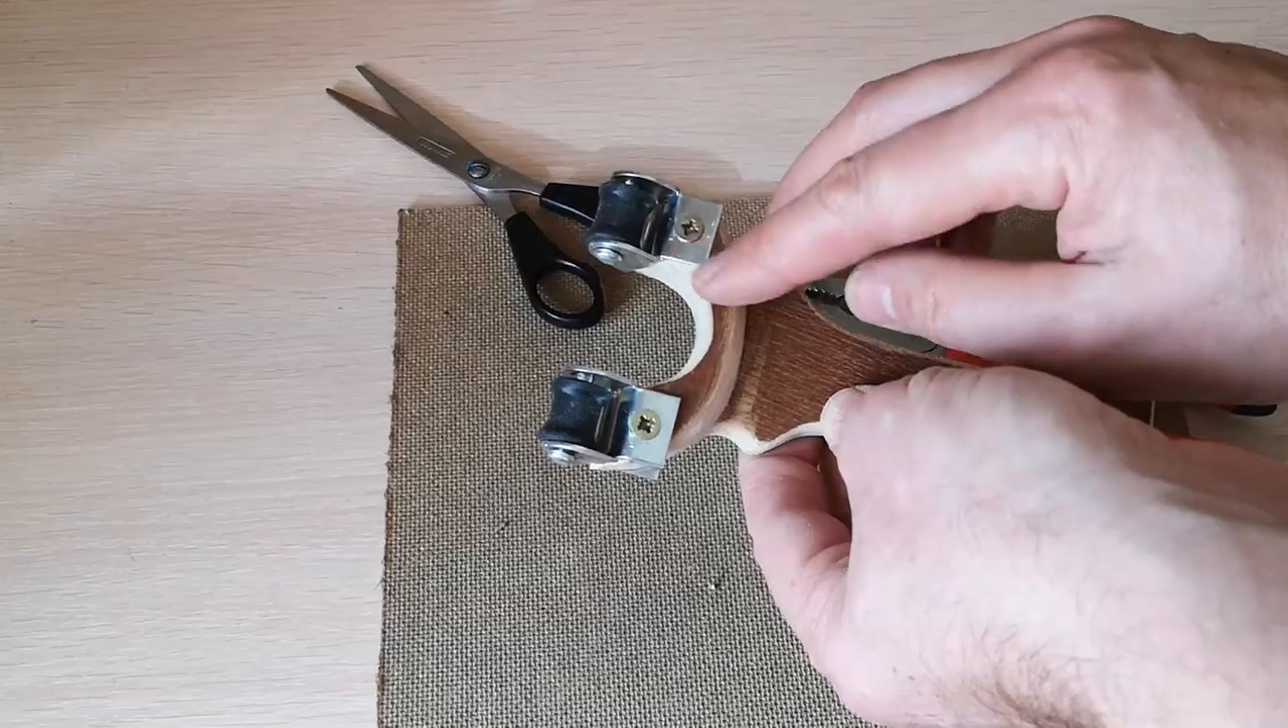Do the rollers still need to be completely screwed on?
No.